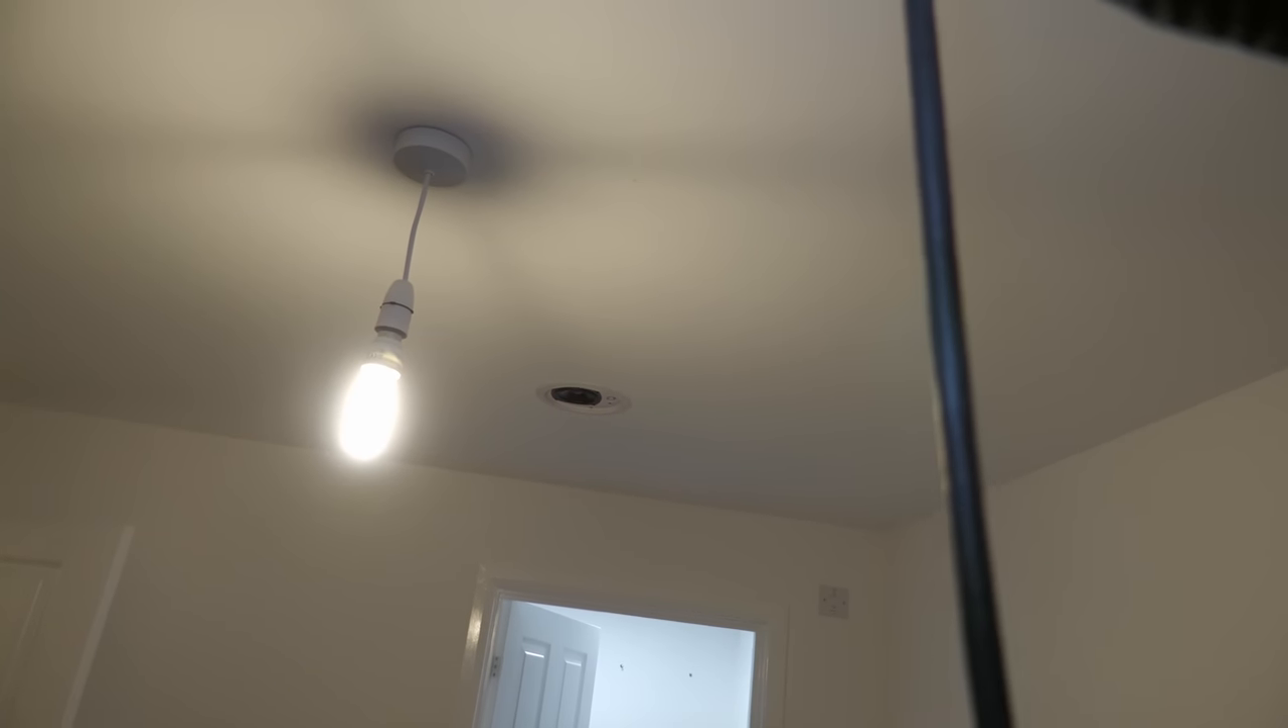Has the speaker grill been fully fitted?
No.